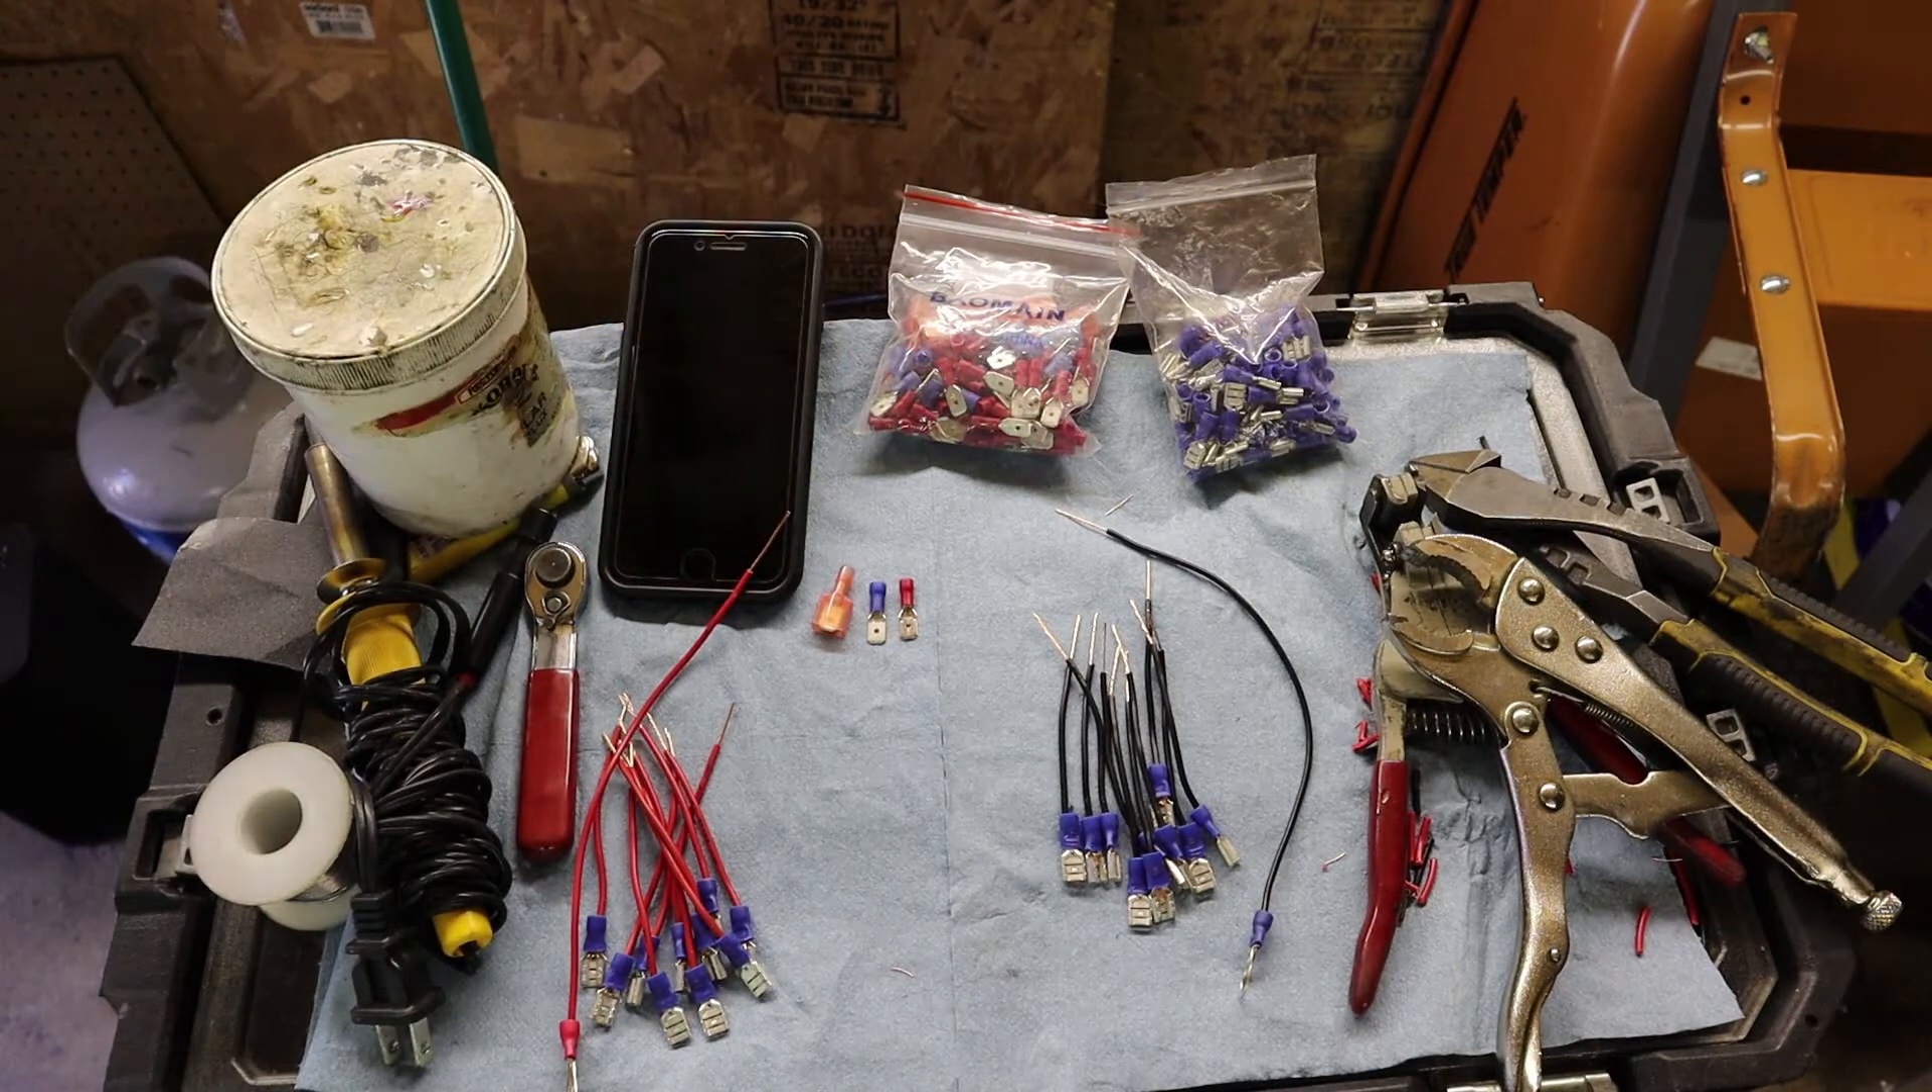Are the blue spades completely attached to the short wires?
Yes.